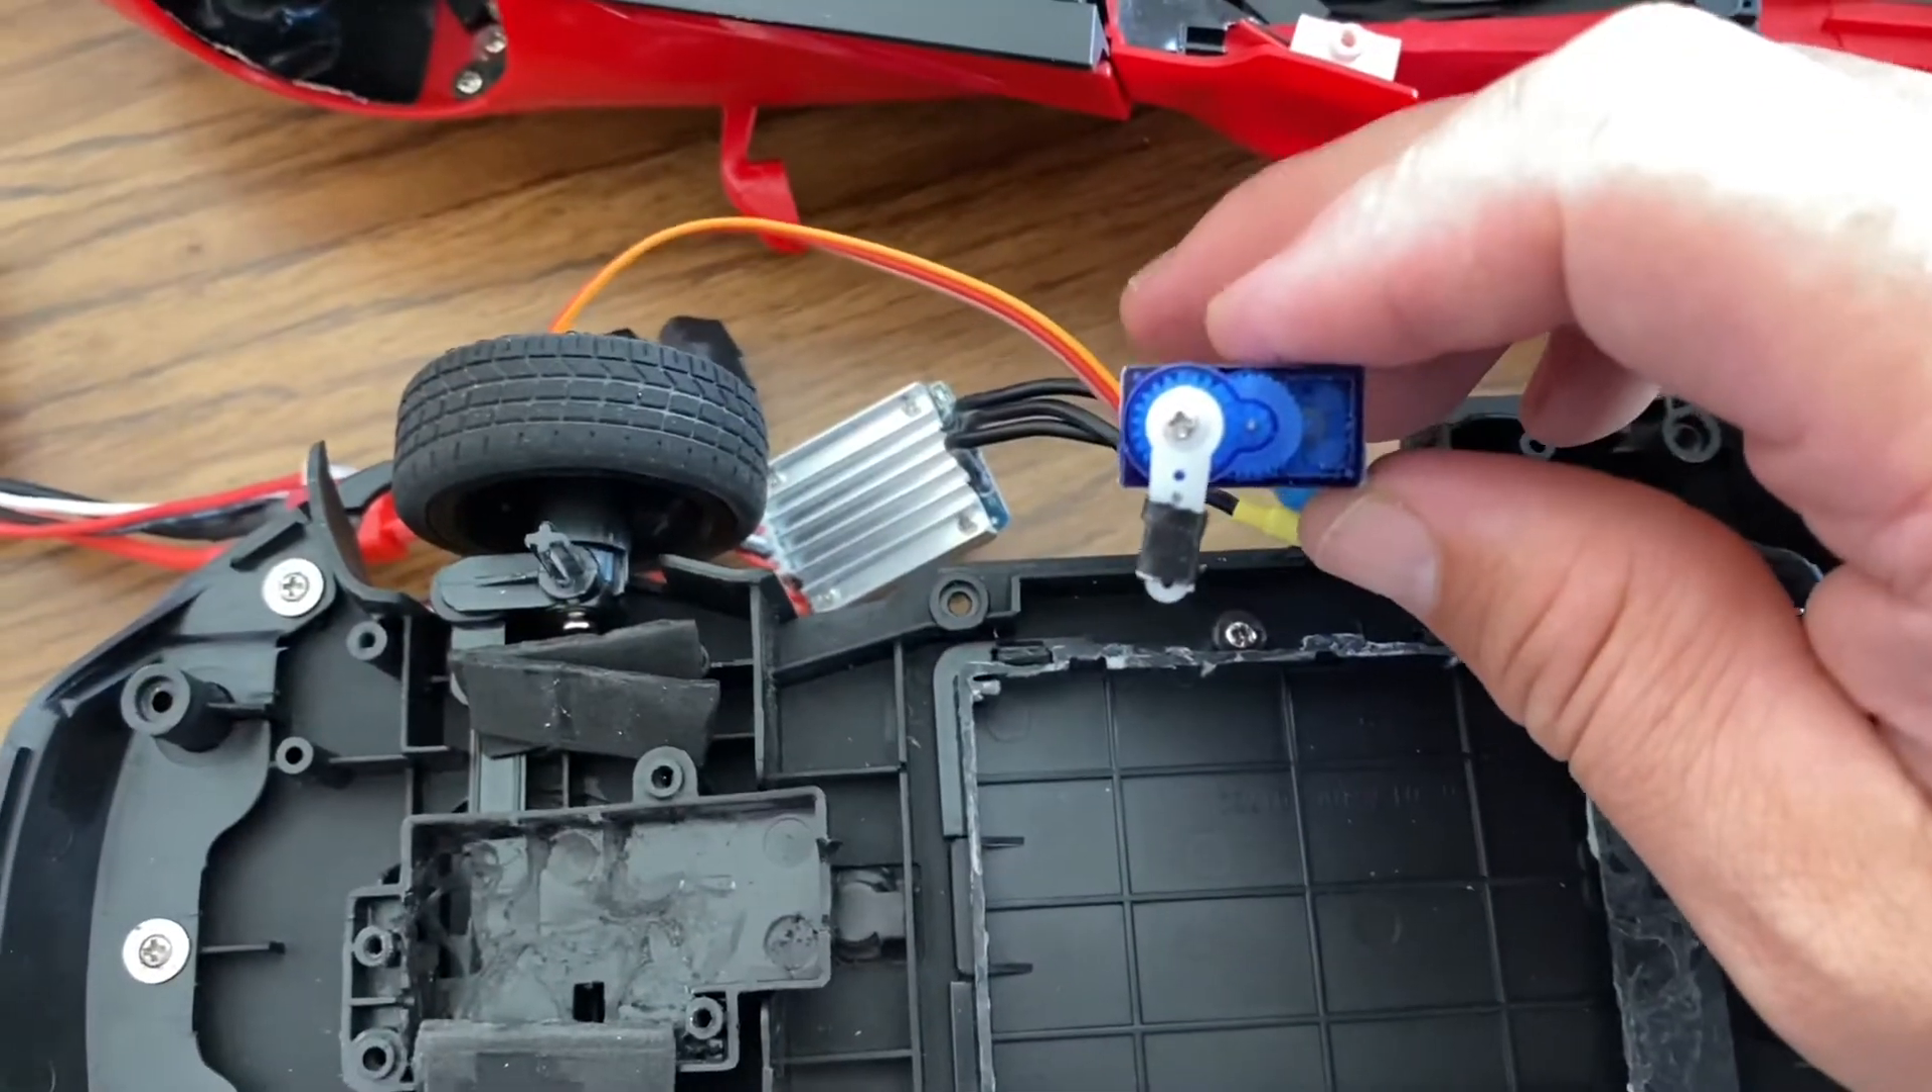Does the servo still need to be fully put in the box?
Yes.